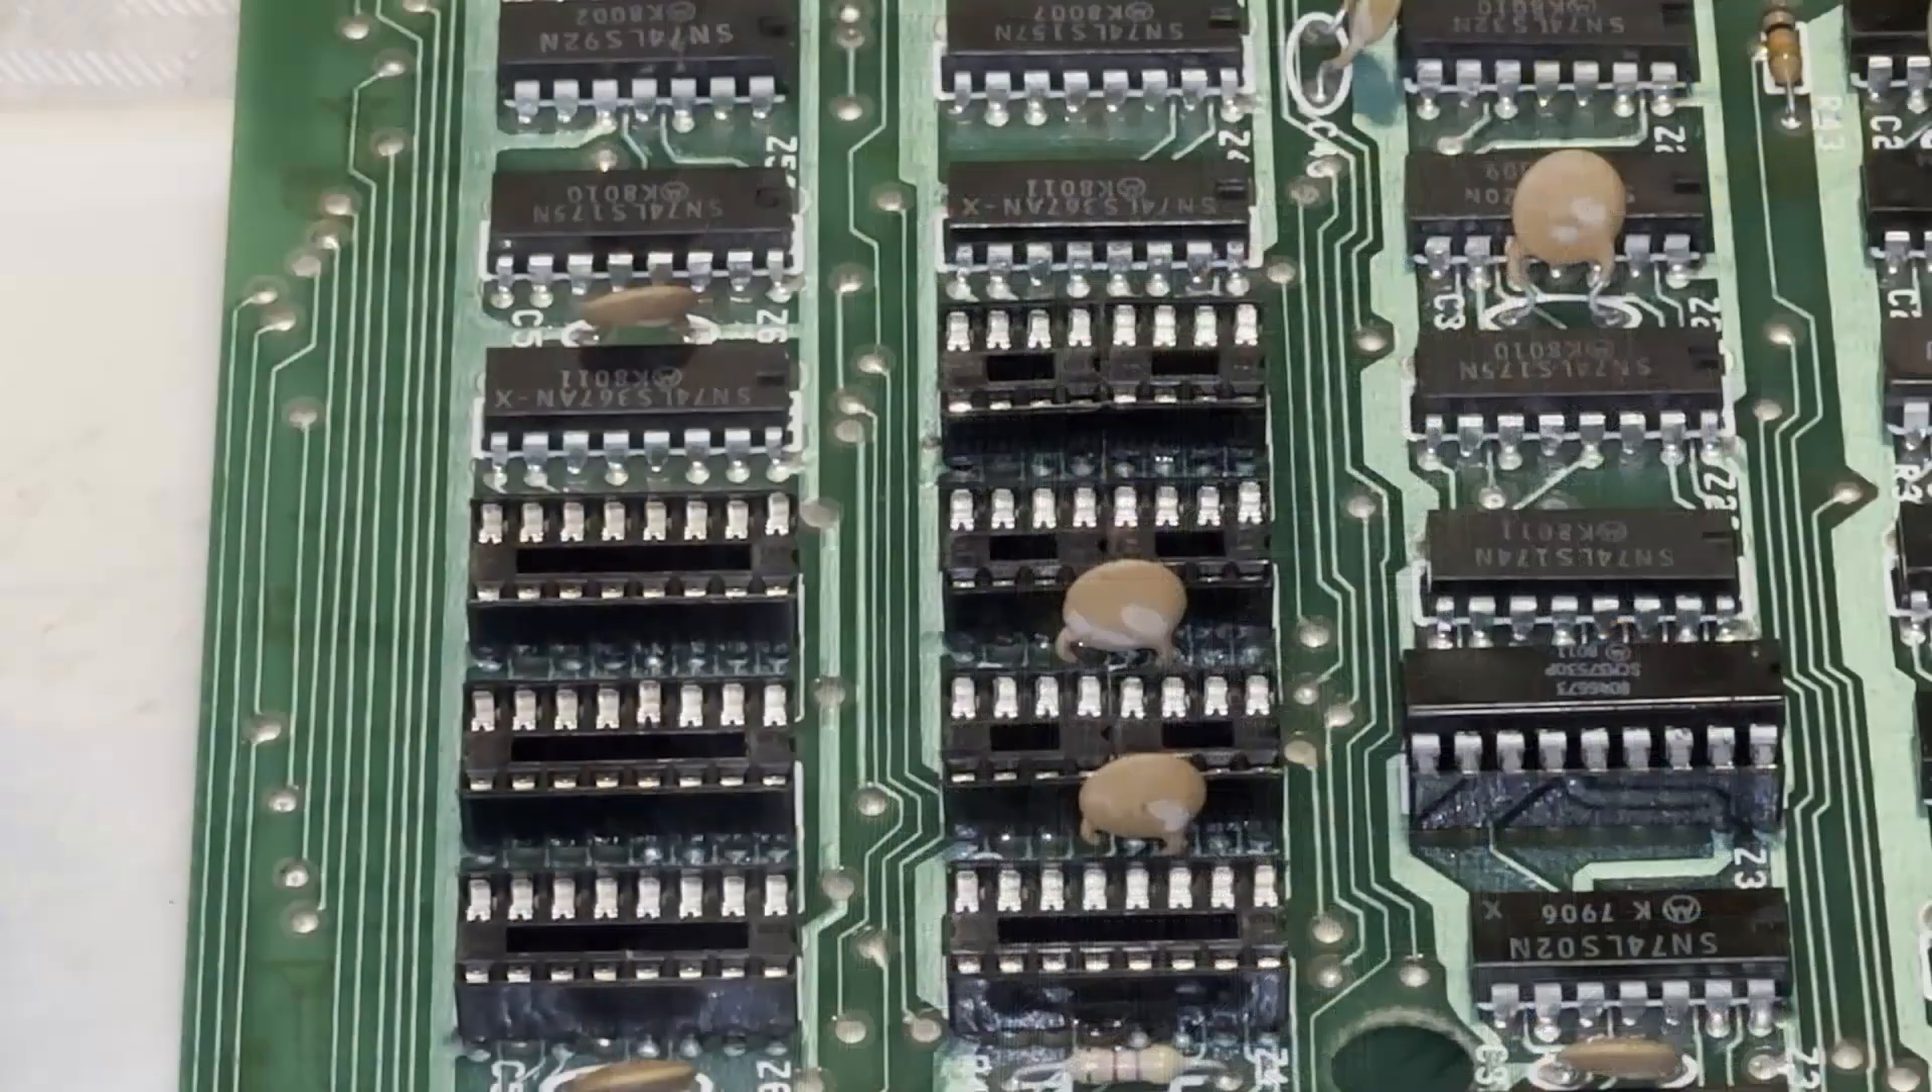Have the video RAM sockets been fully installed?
Yes.